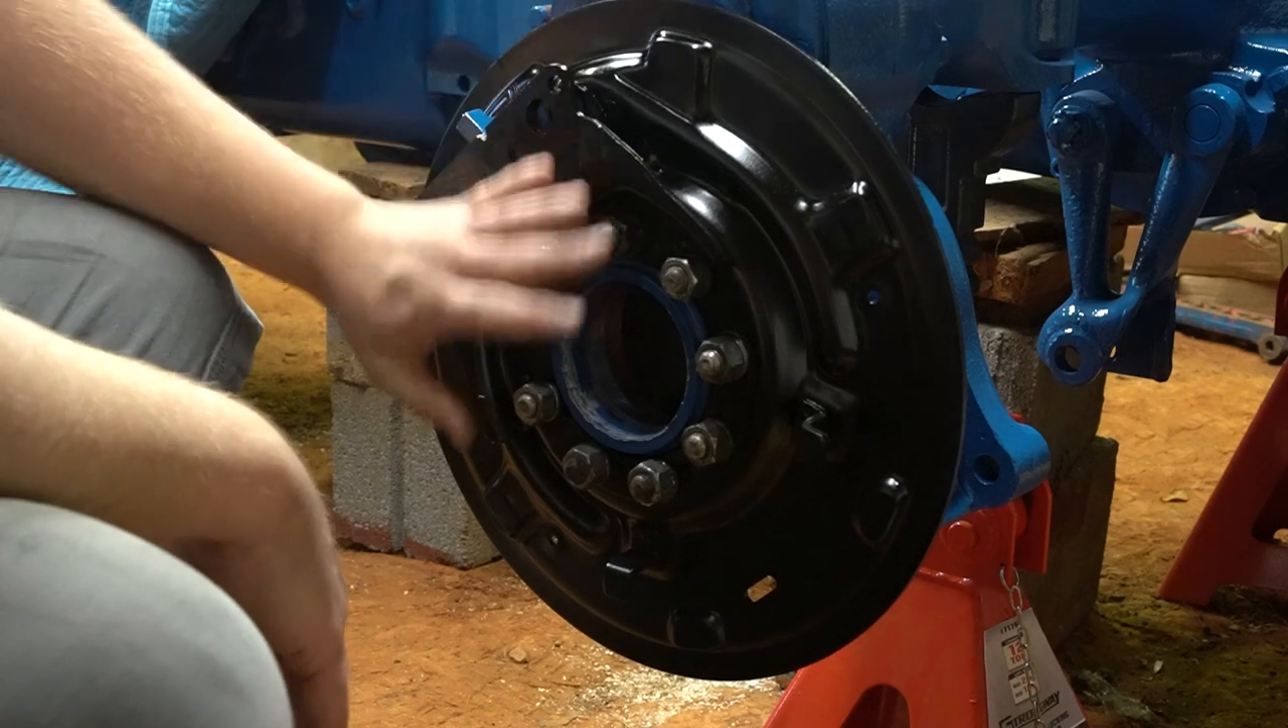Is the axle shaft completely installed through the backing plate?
No.